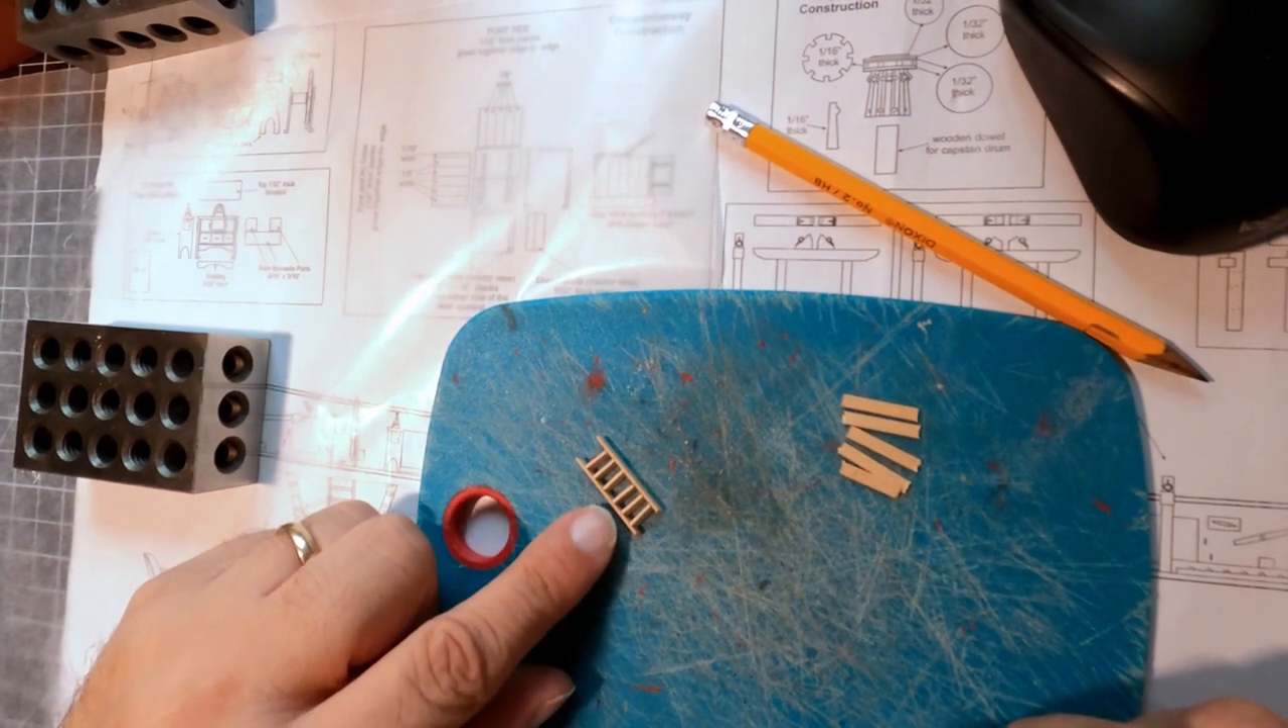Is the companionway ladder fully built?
Yes.